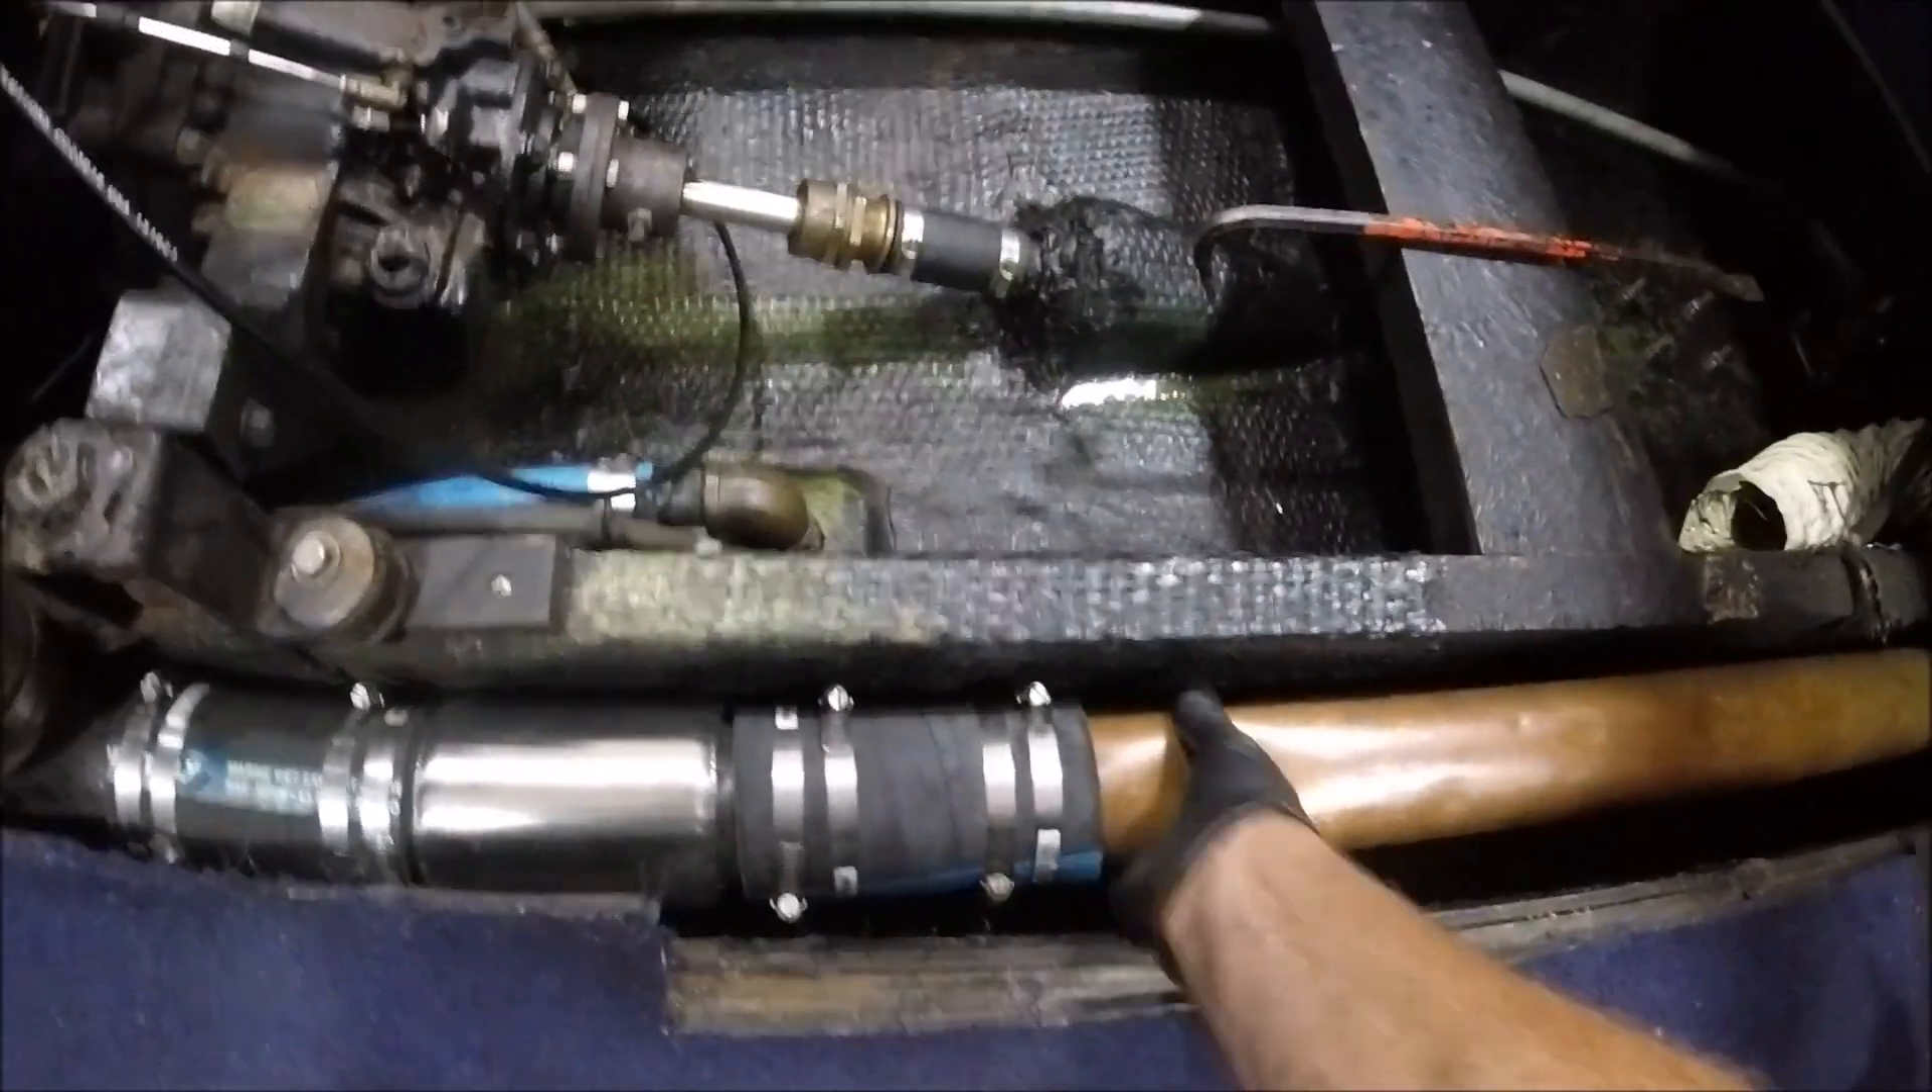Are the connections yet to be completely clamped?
No.